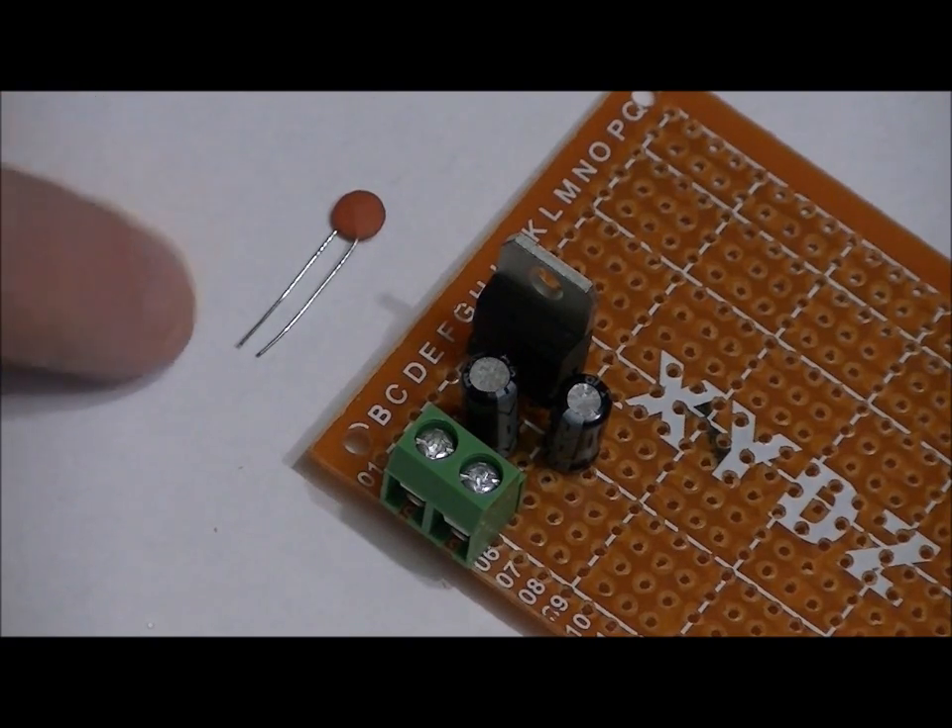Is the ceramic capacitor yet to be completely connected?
Yes.